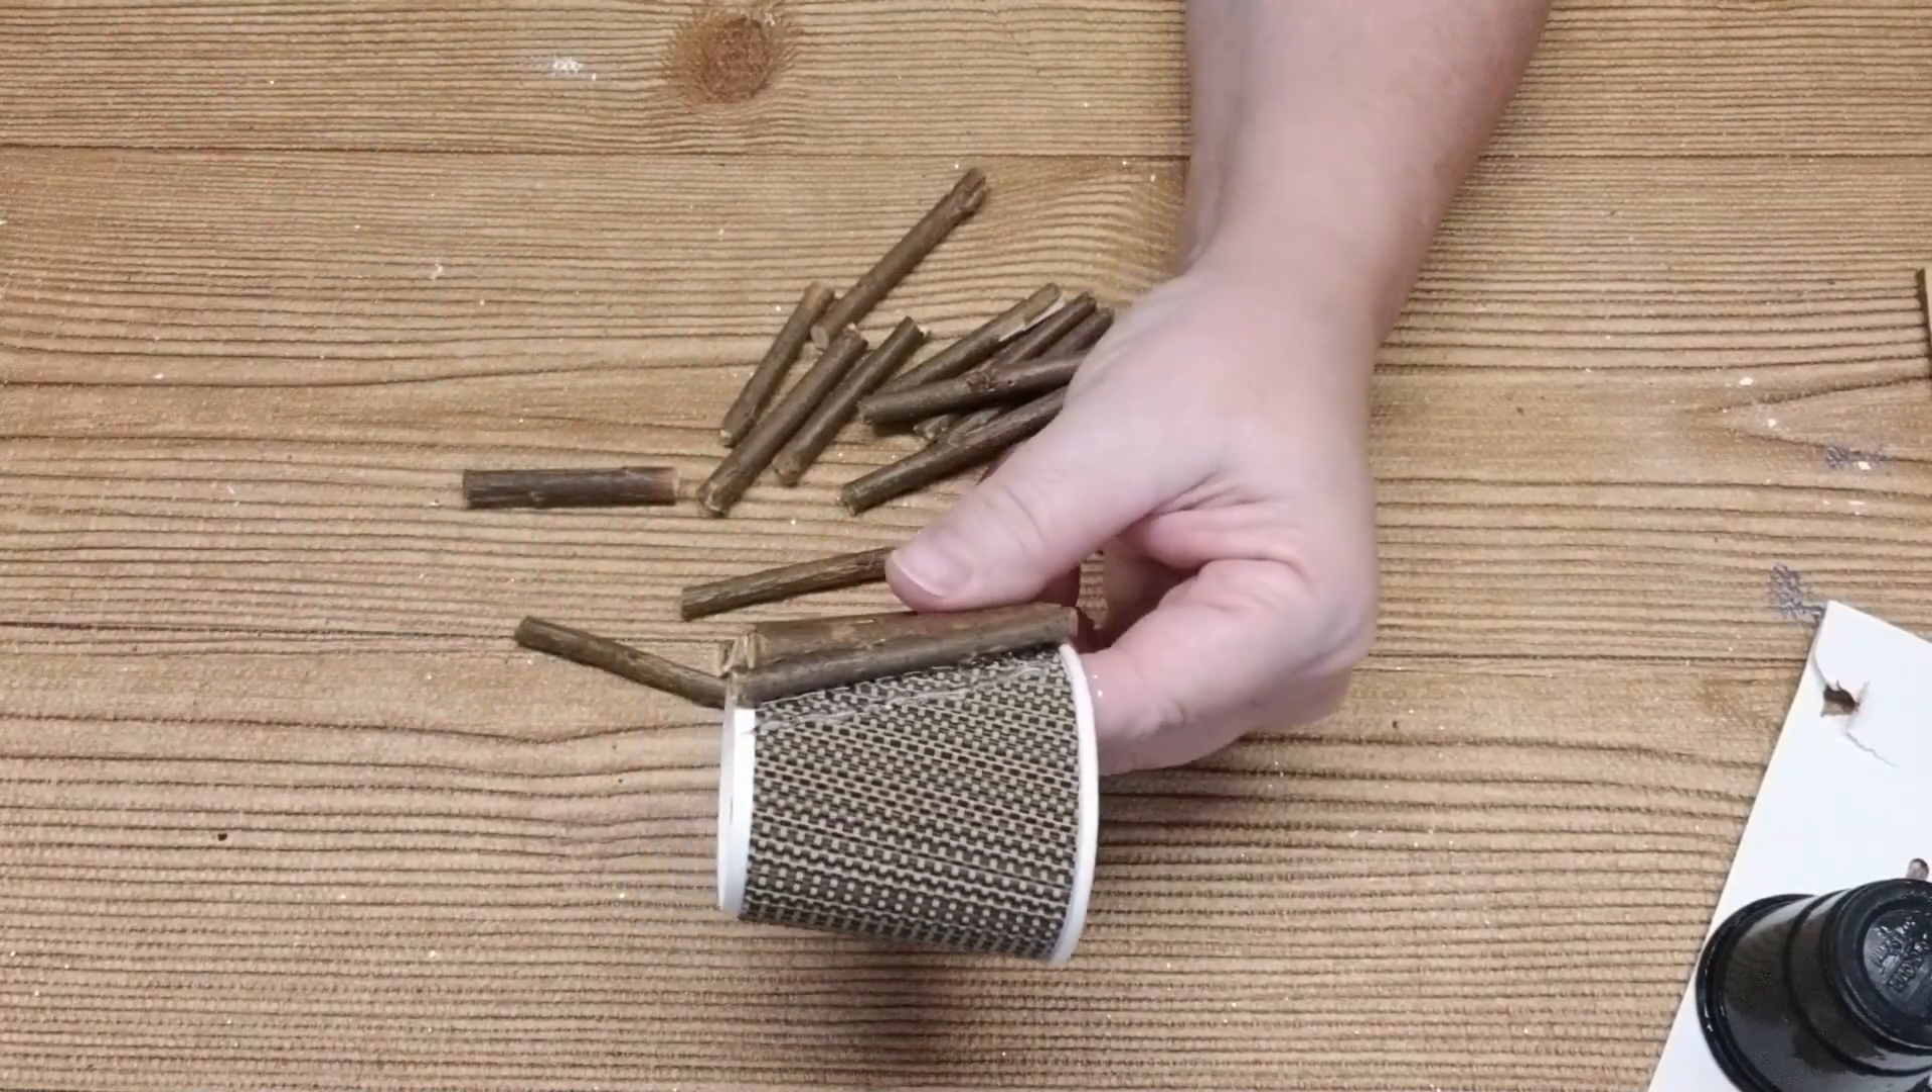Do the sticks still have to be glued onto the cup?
Yes.